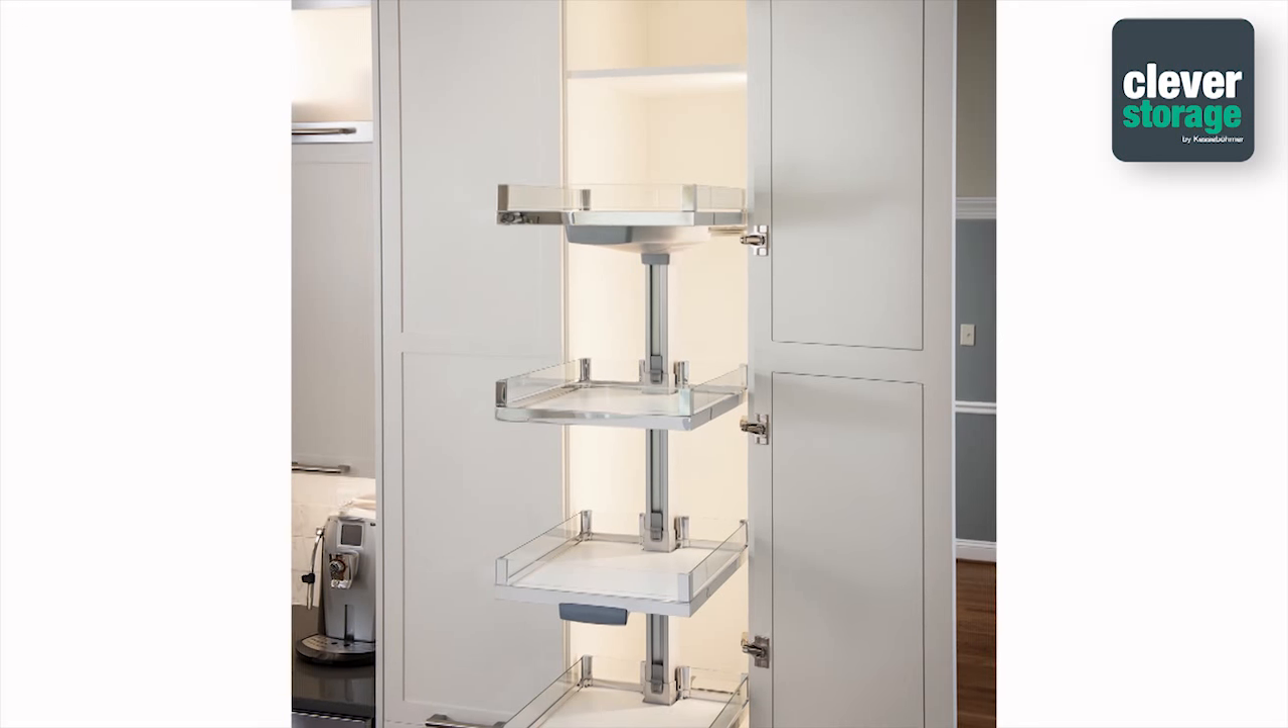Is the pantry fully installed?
Yes.